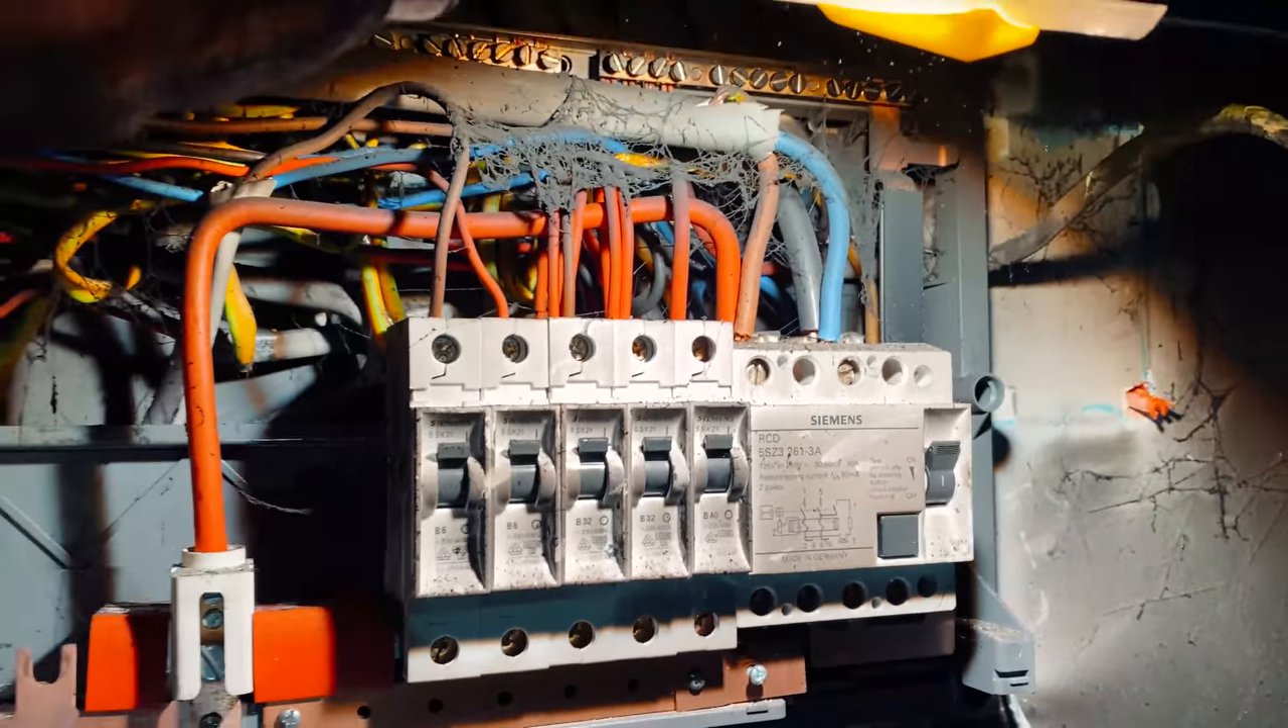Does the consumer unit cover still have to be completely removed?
No.